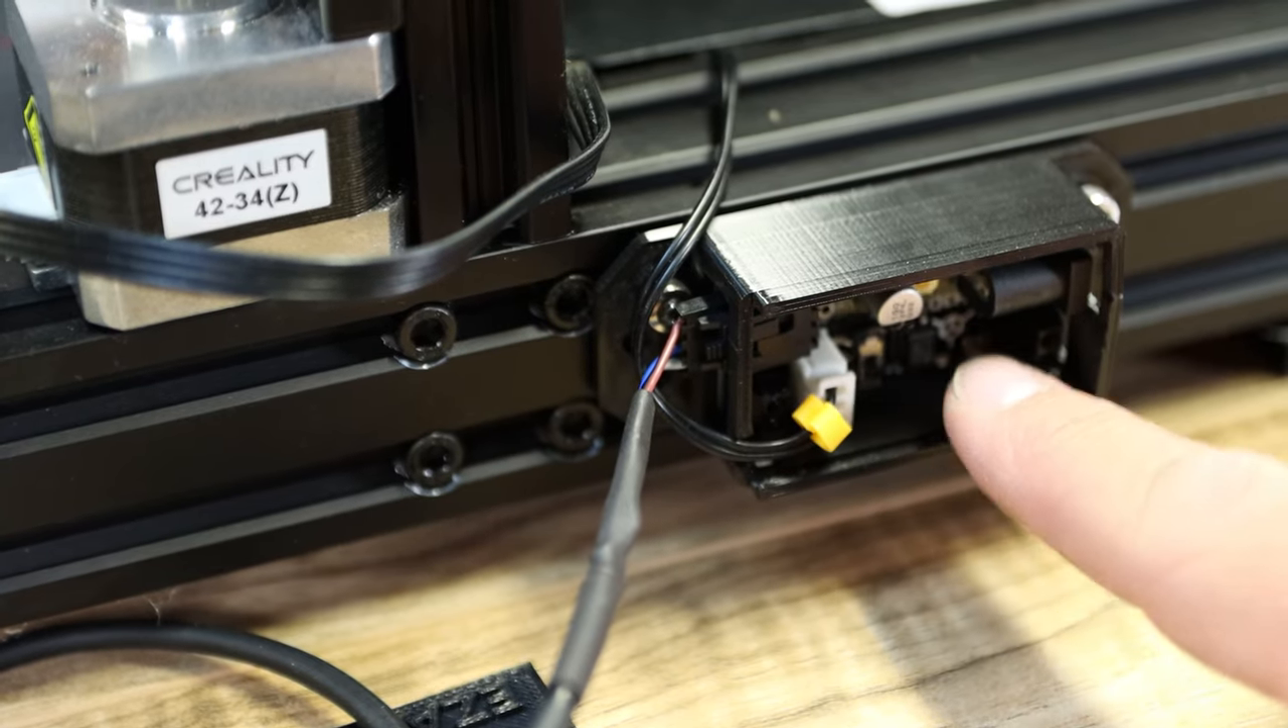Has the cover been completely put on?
No.